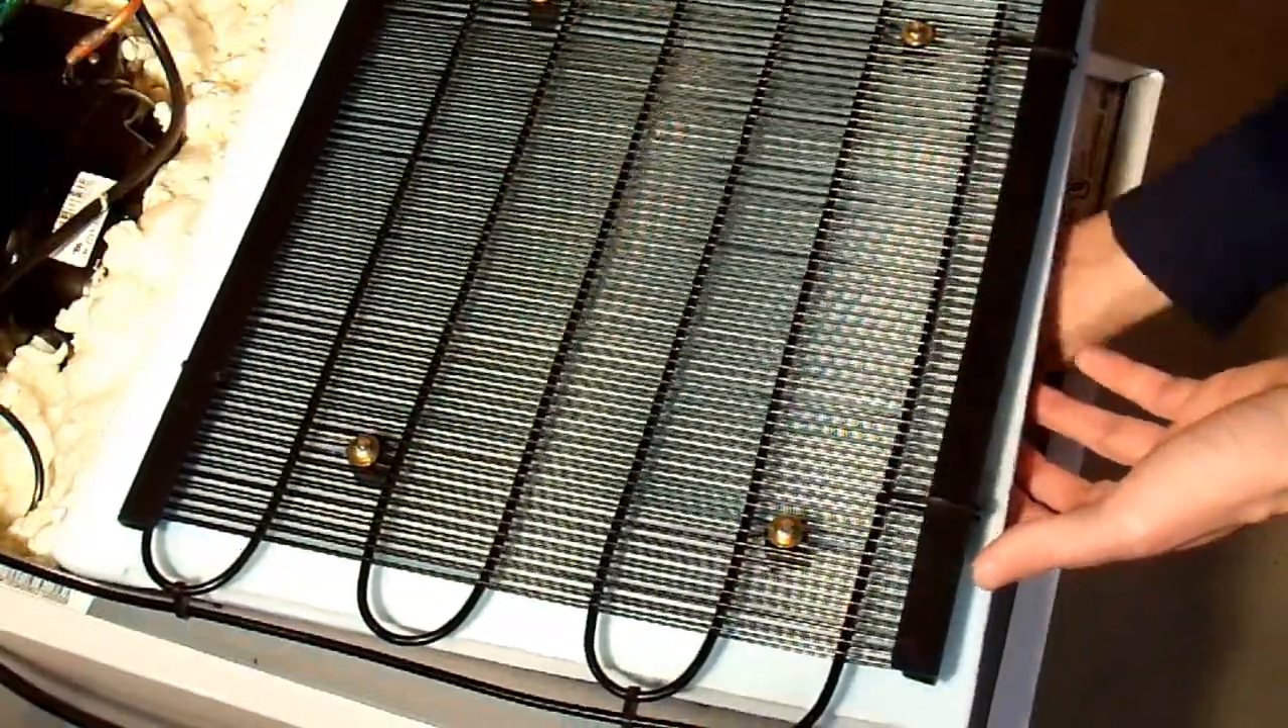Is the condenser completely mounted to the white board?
Yes.